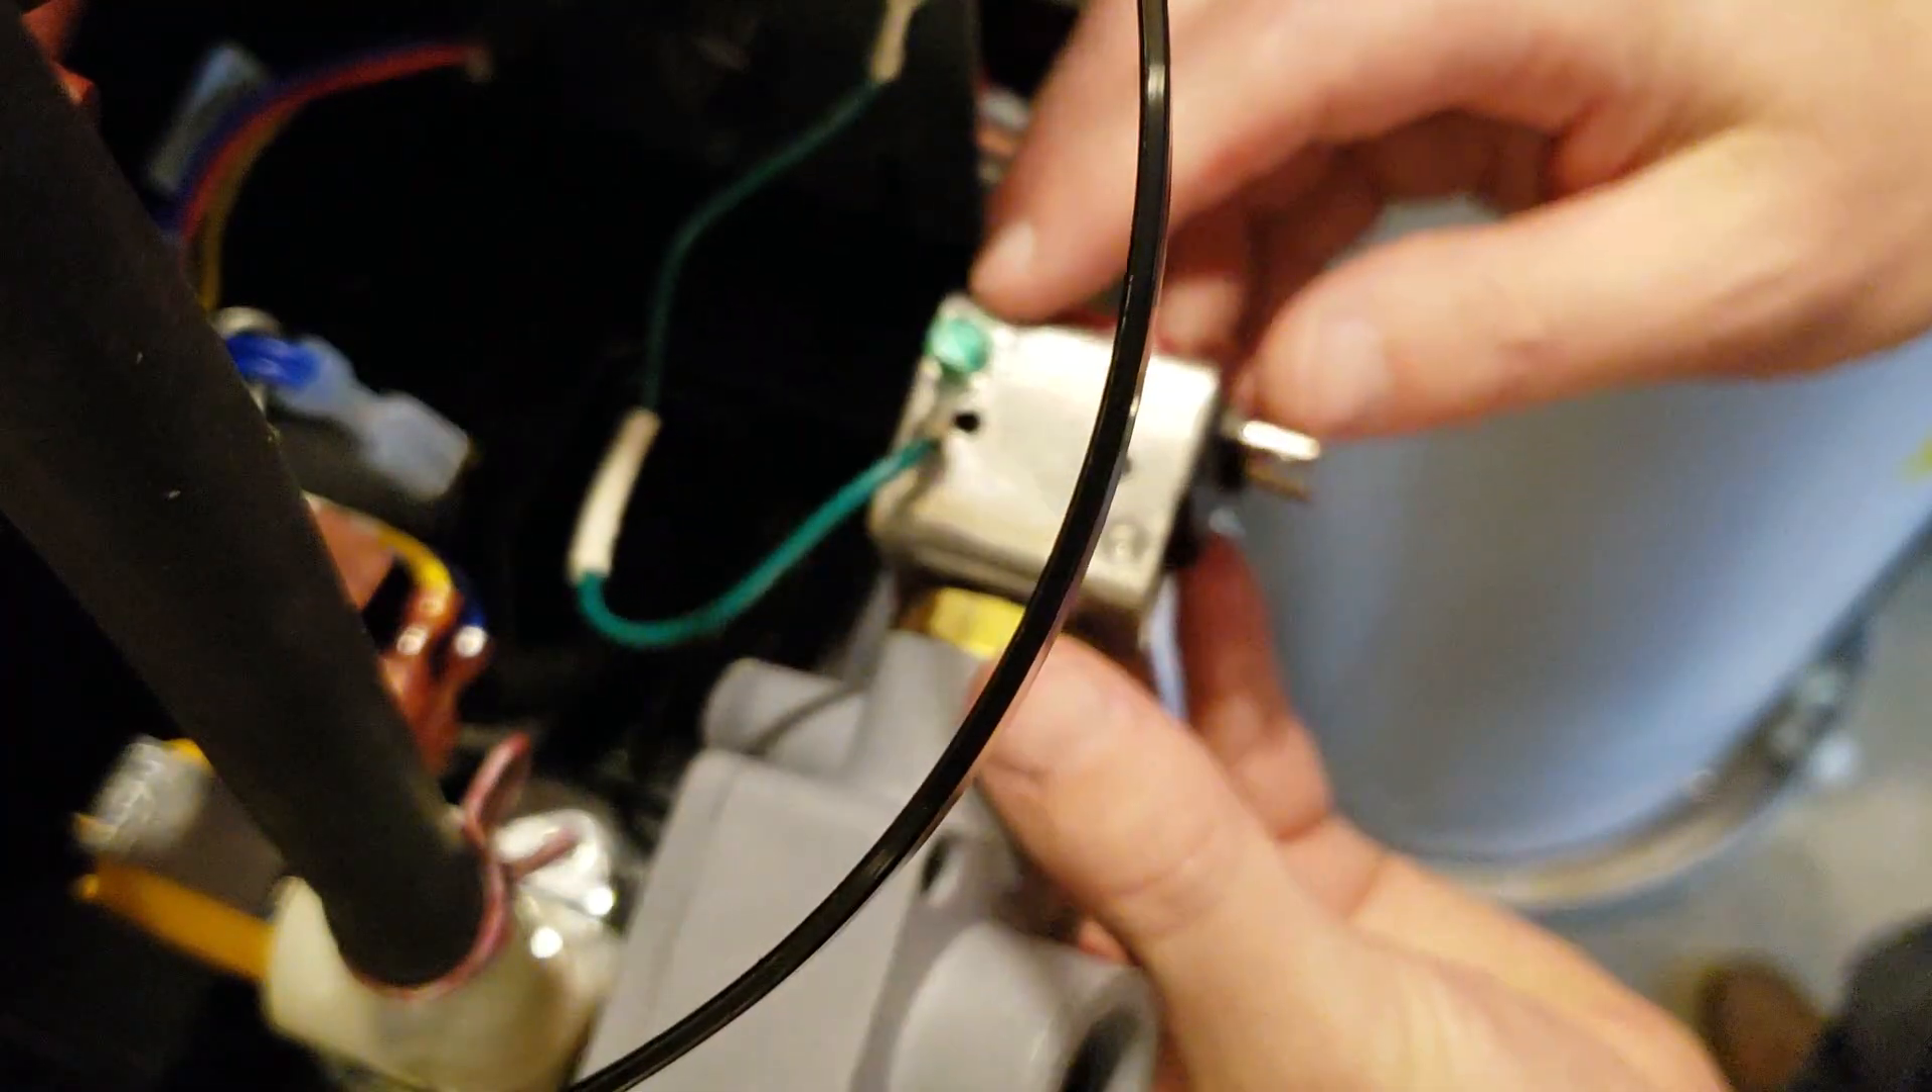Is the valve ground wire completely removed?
No.